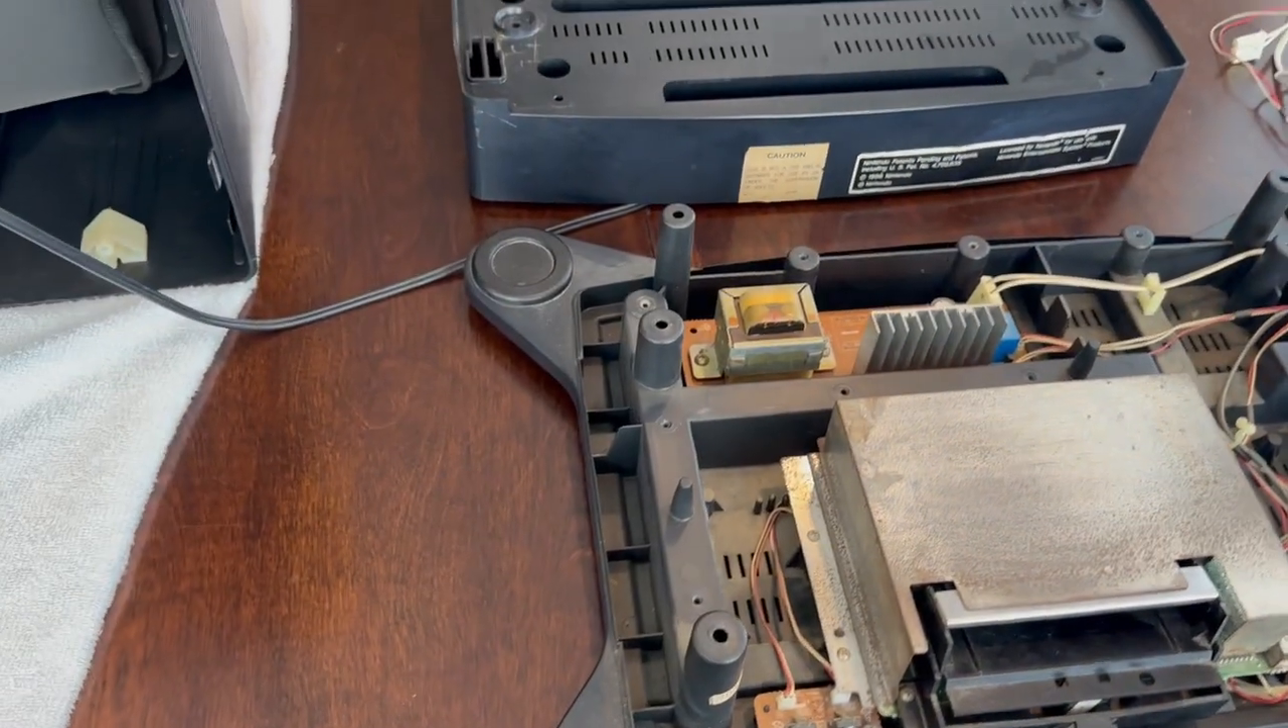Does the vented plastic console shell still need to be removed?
No.